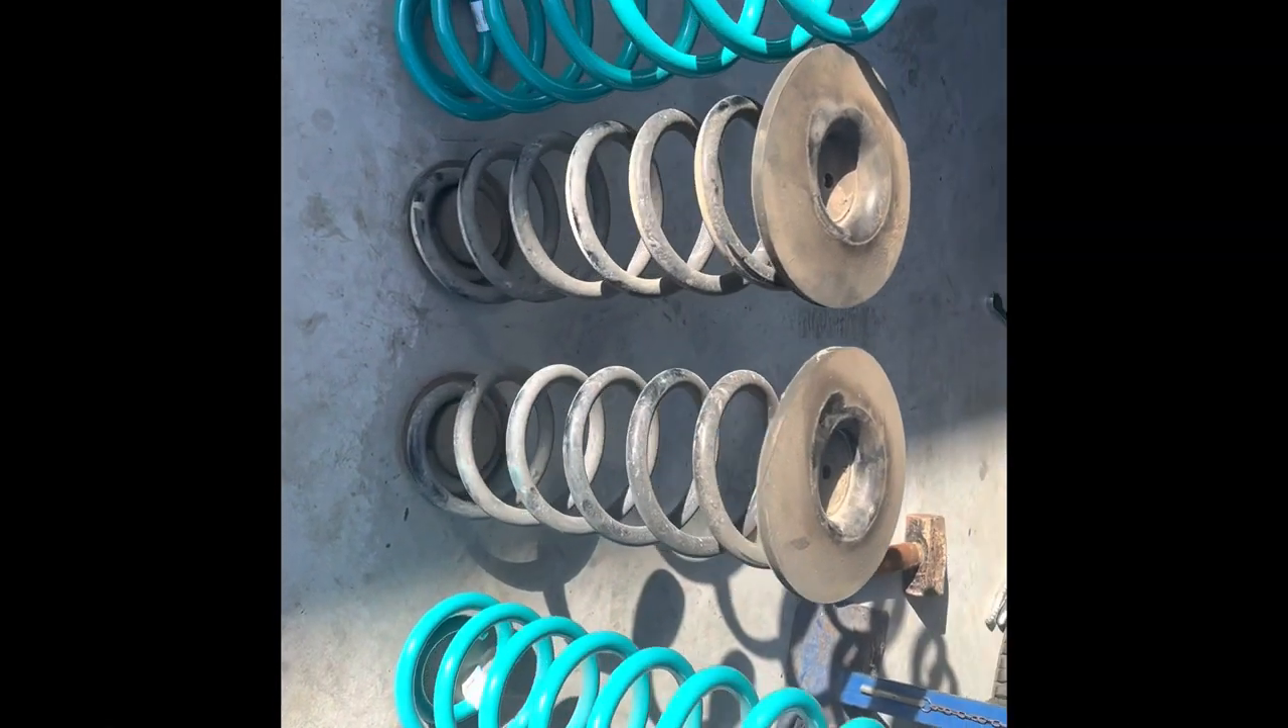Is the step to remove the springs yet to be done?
No.